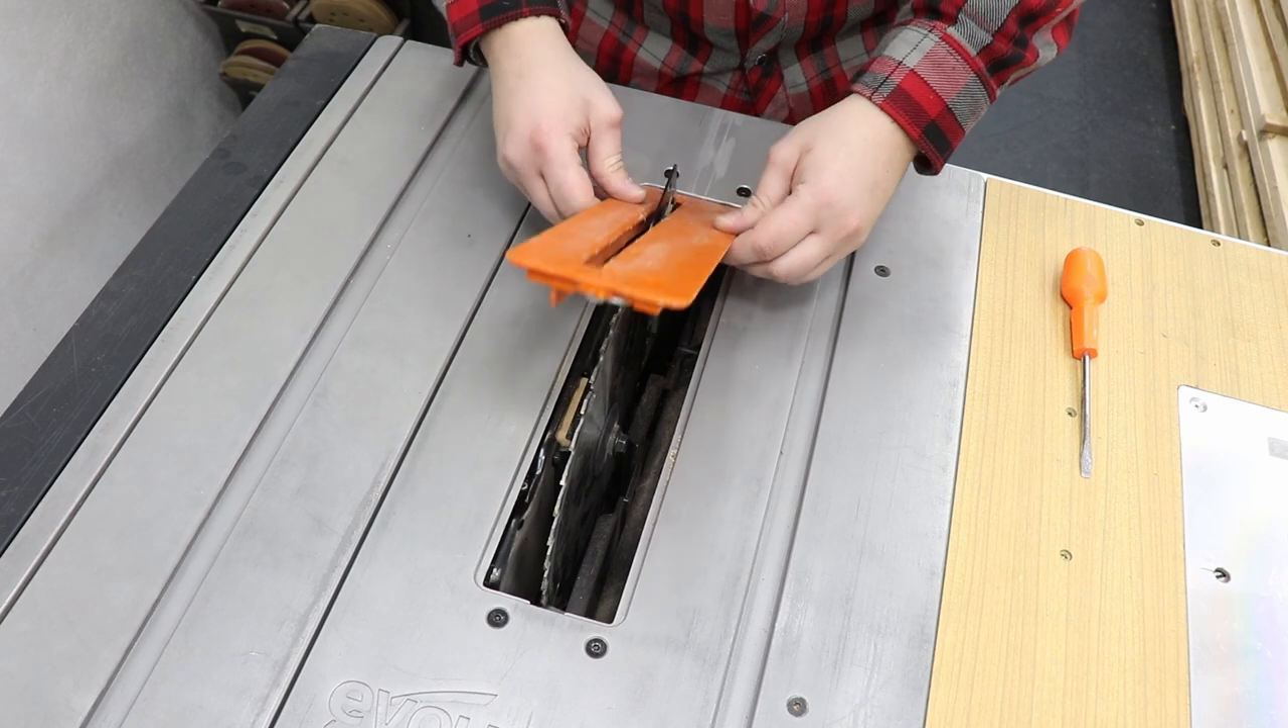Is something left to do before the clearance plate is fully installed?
Yes.